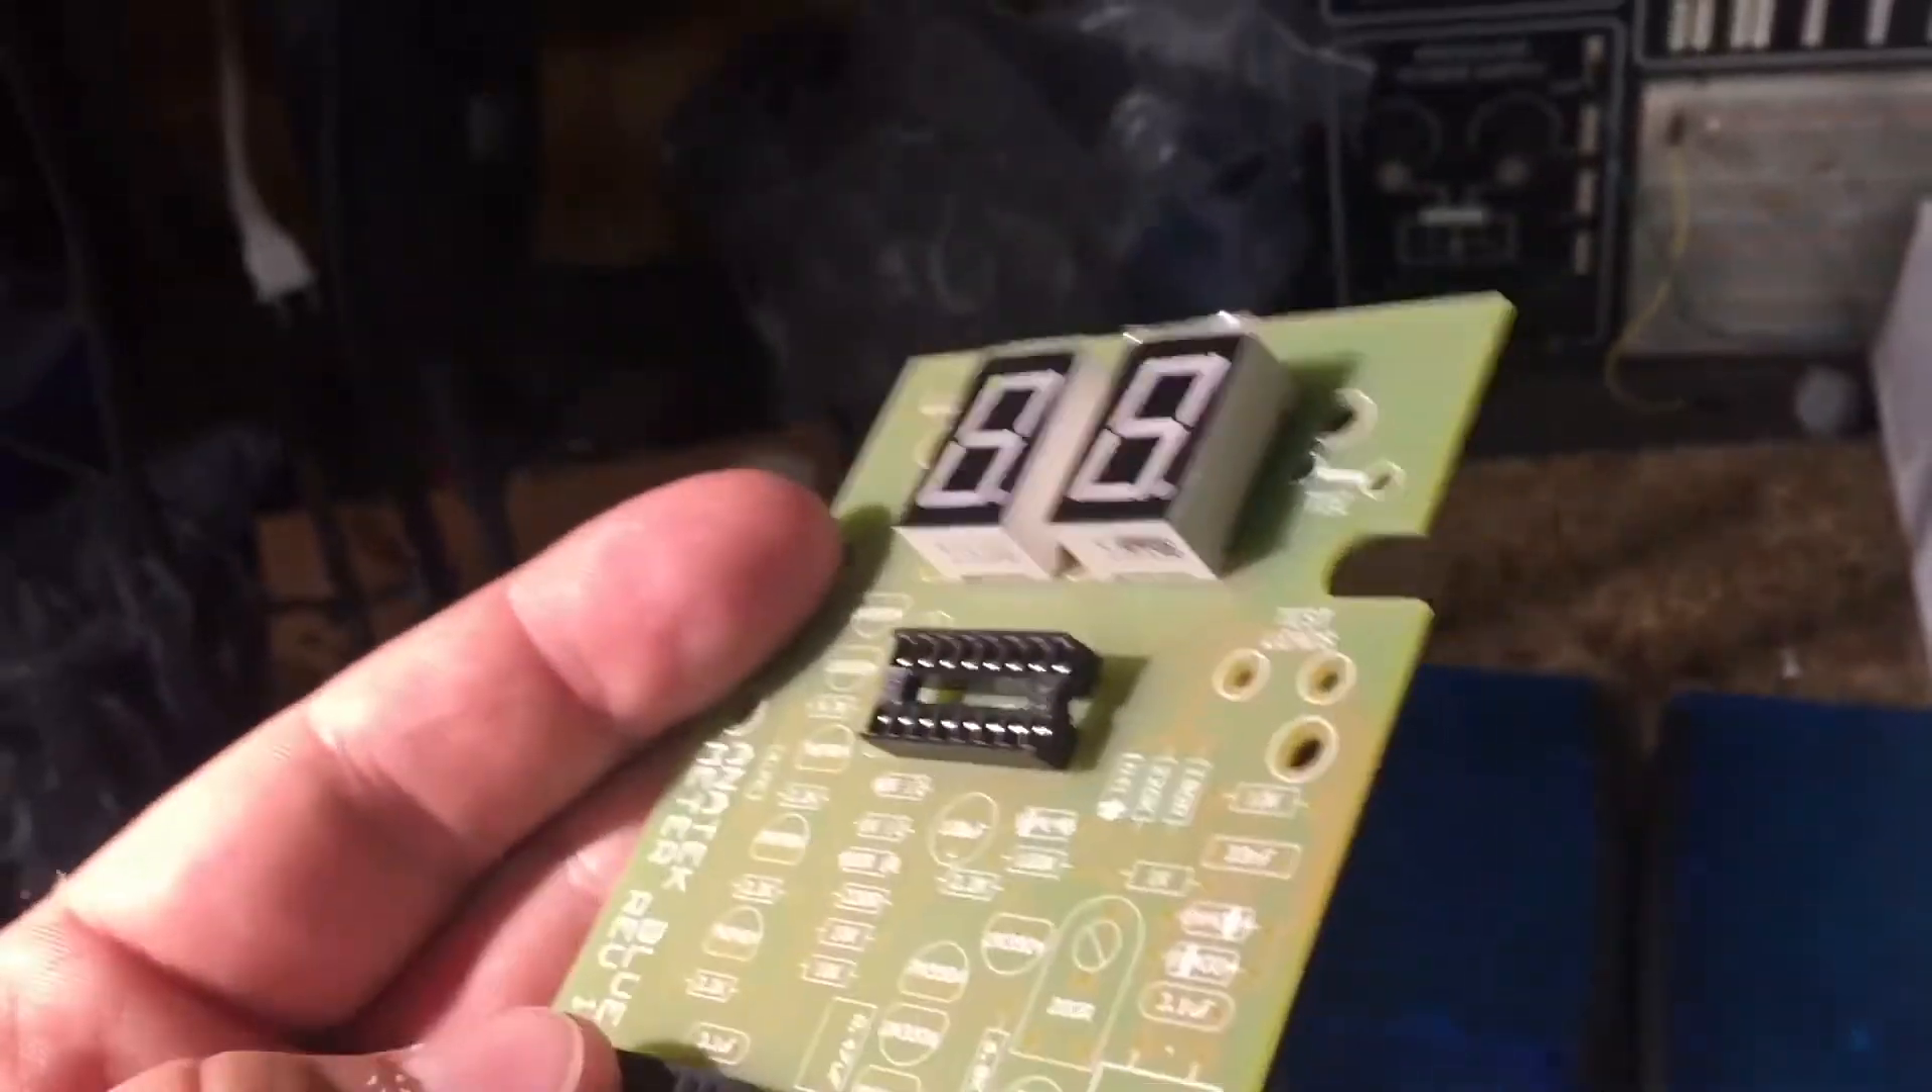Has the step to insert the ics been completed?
No.